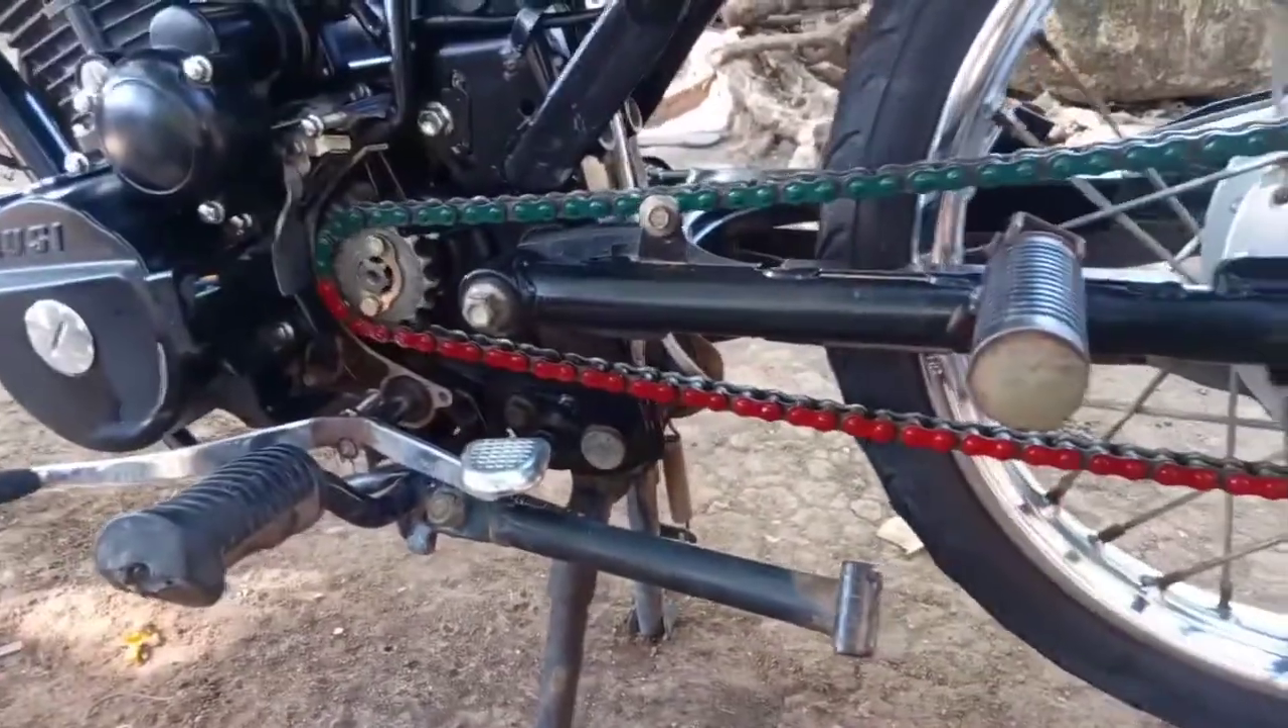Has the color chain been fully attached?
Yes.